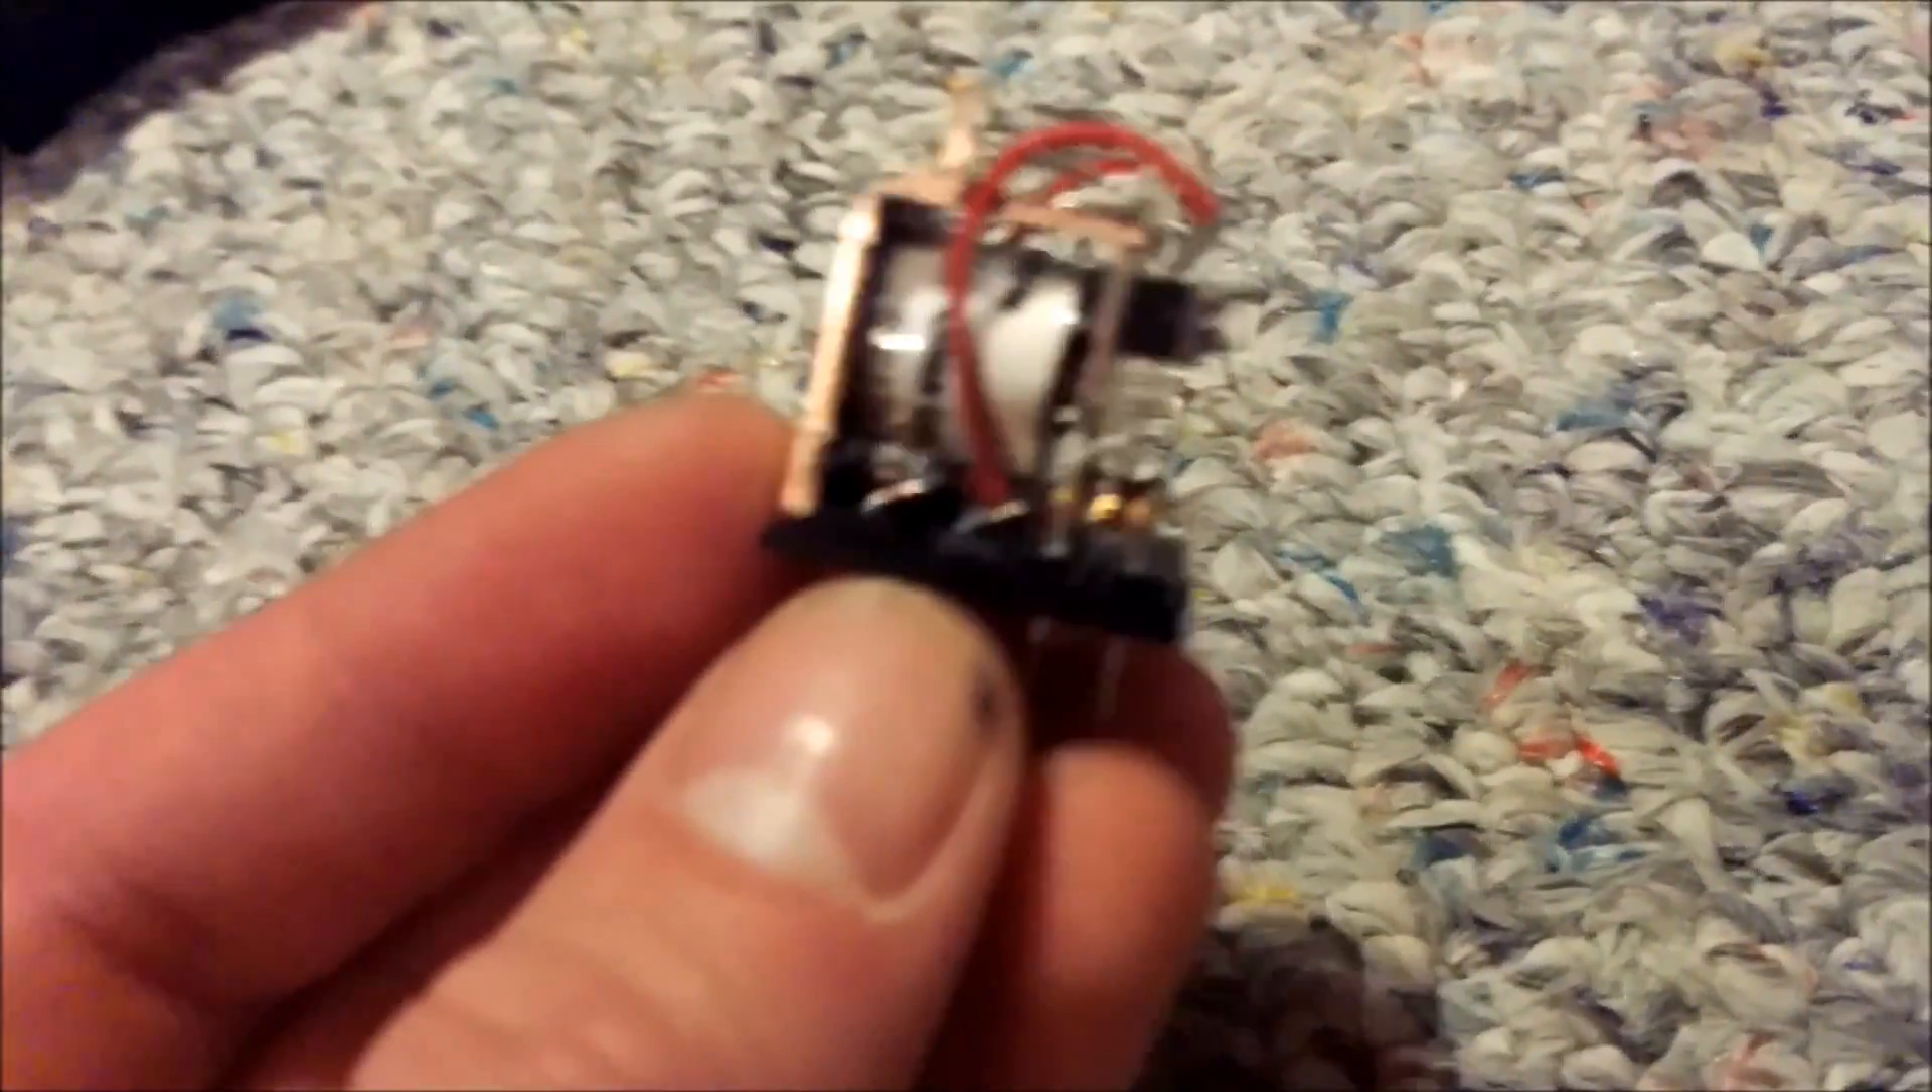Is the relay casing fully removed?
Yes.